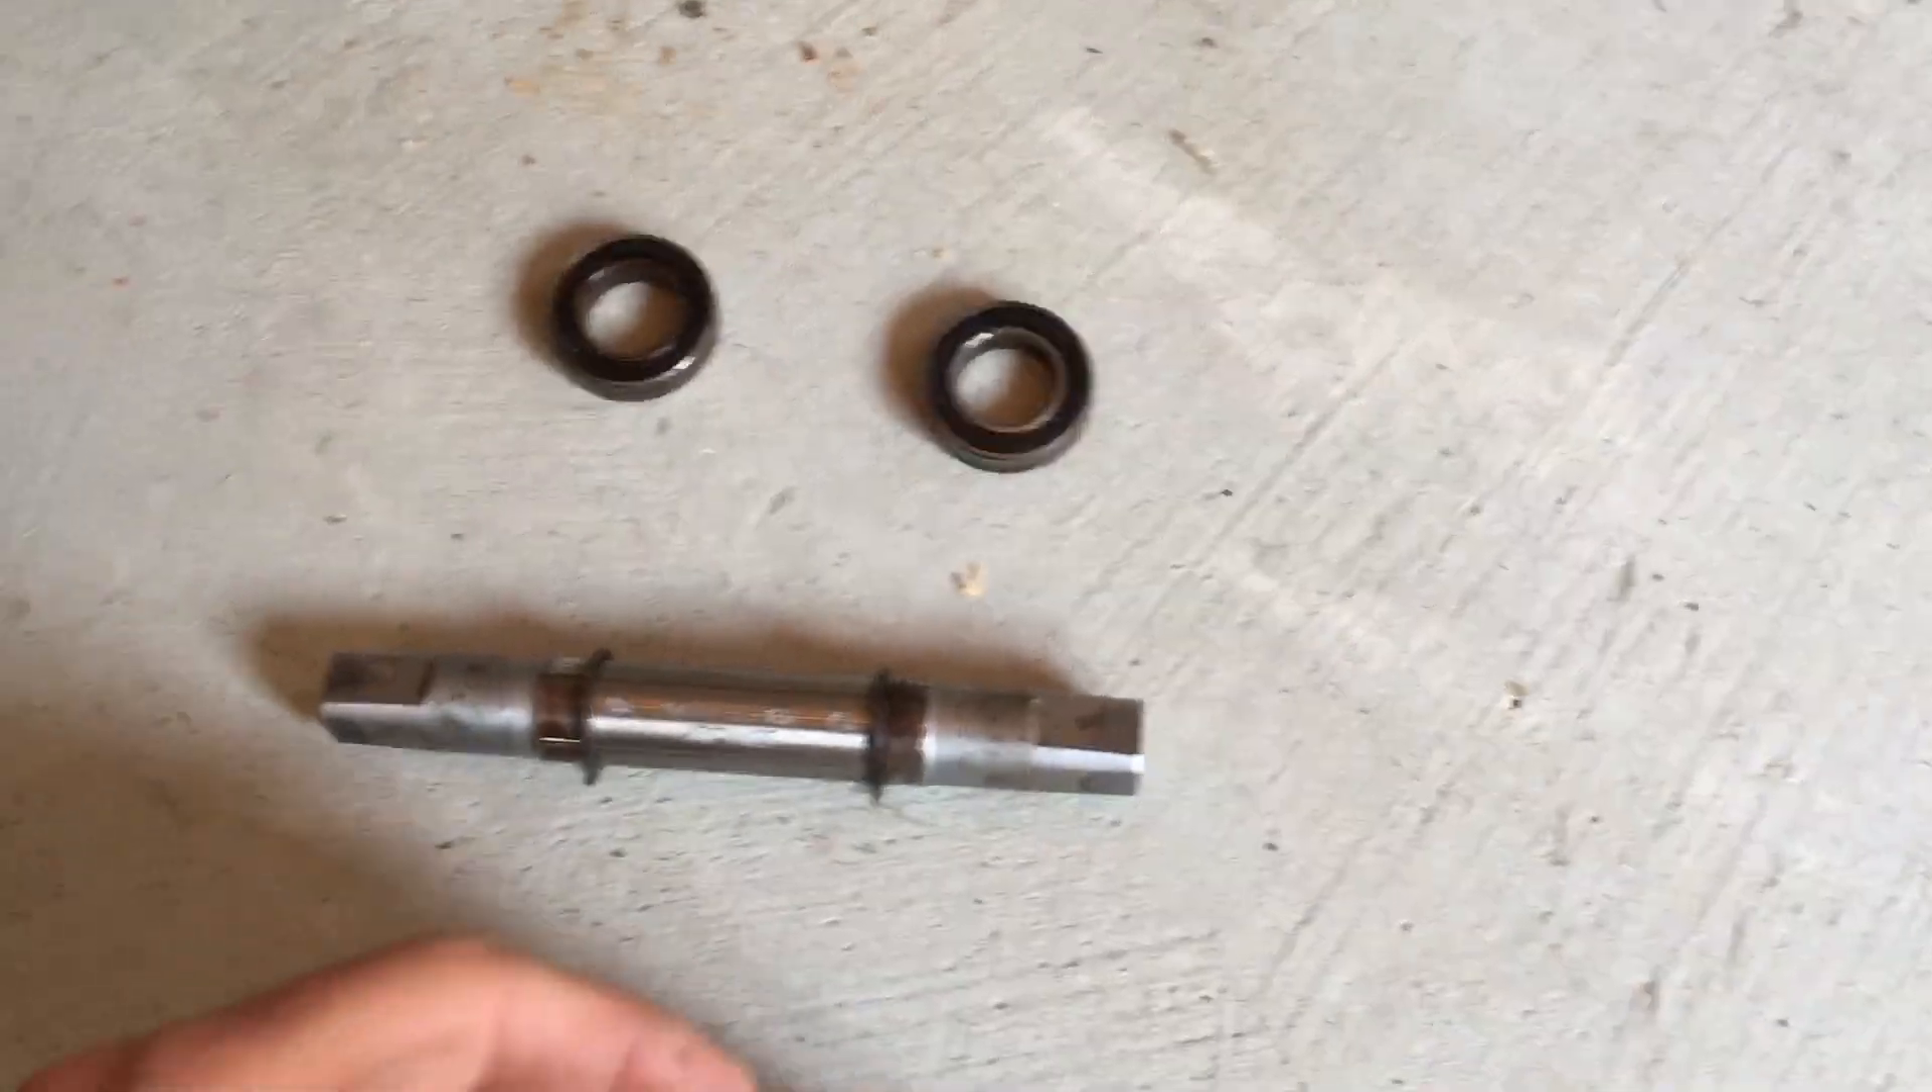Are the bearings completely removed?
Yes.